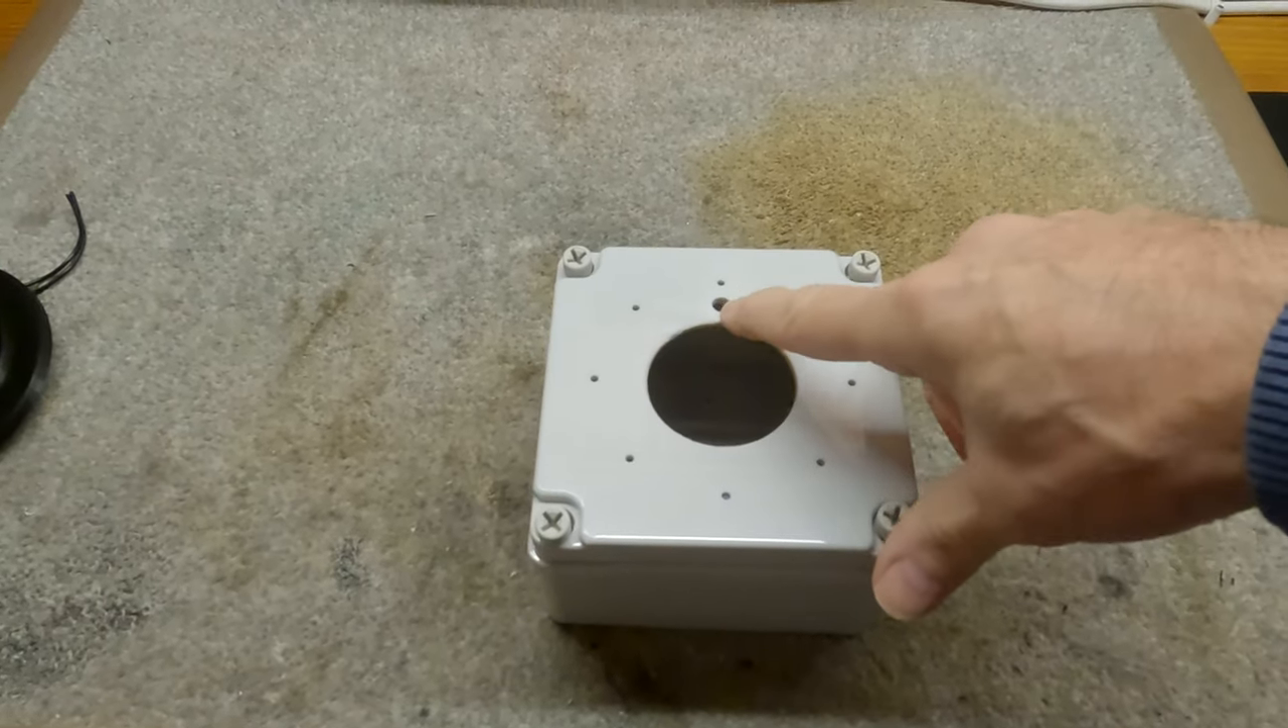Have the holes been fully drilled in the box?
Yes.